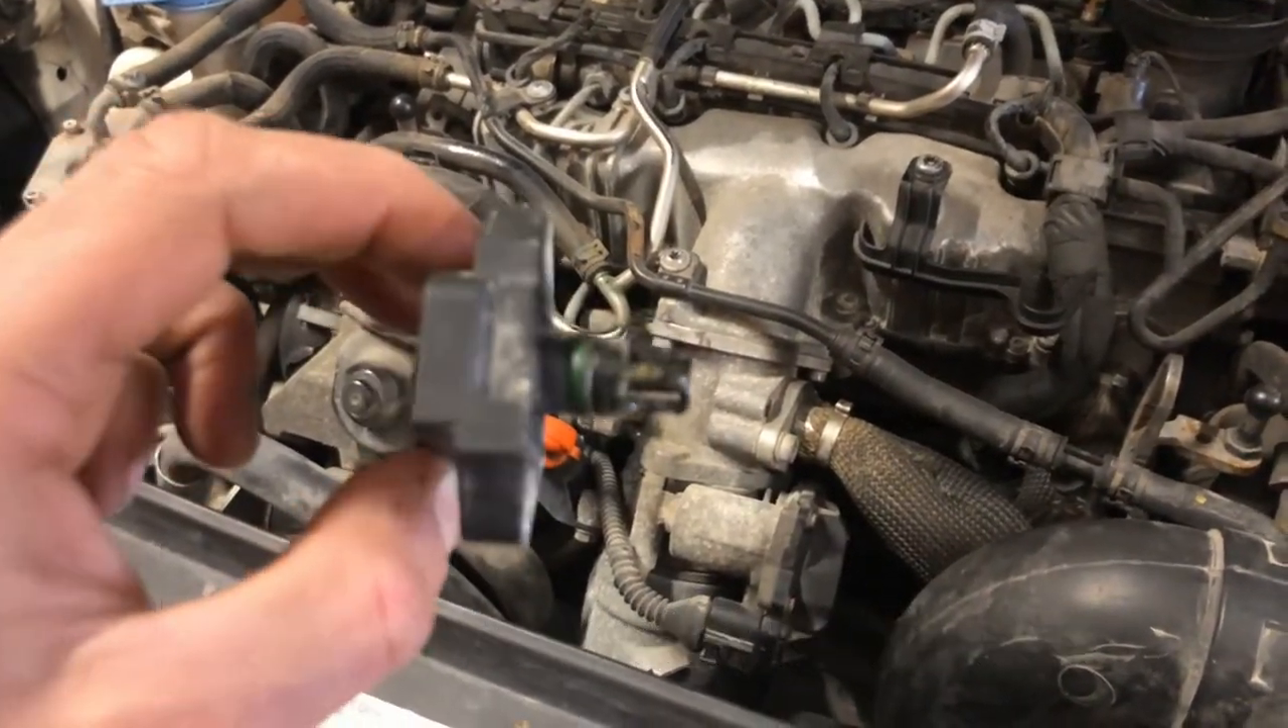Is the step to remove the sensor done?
Yes.